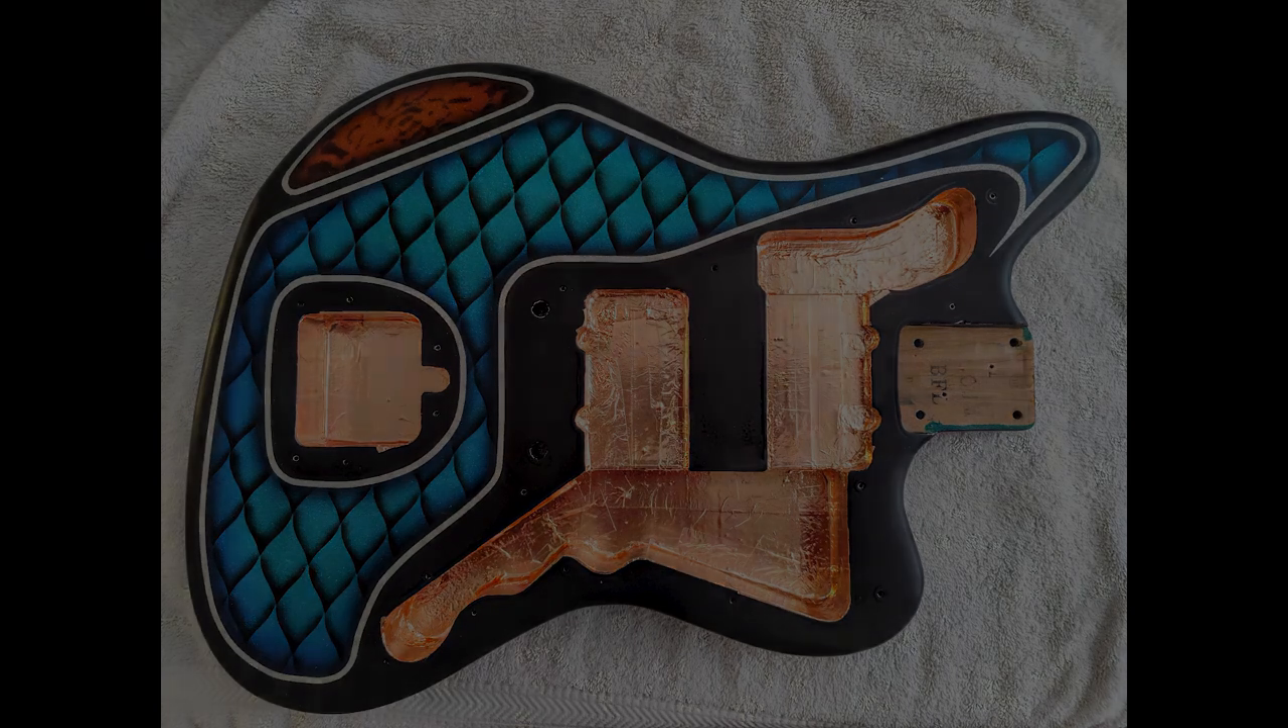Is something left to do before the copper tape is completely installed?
No.